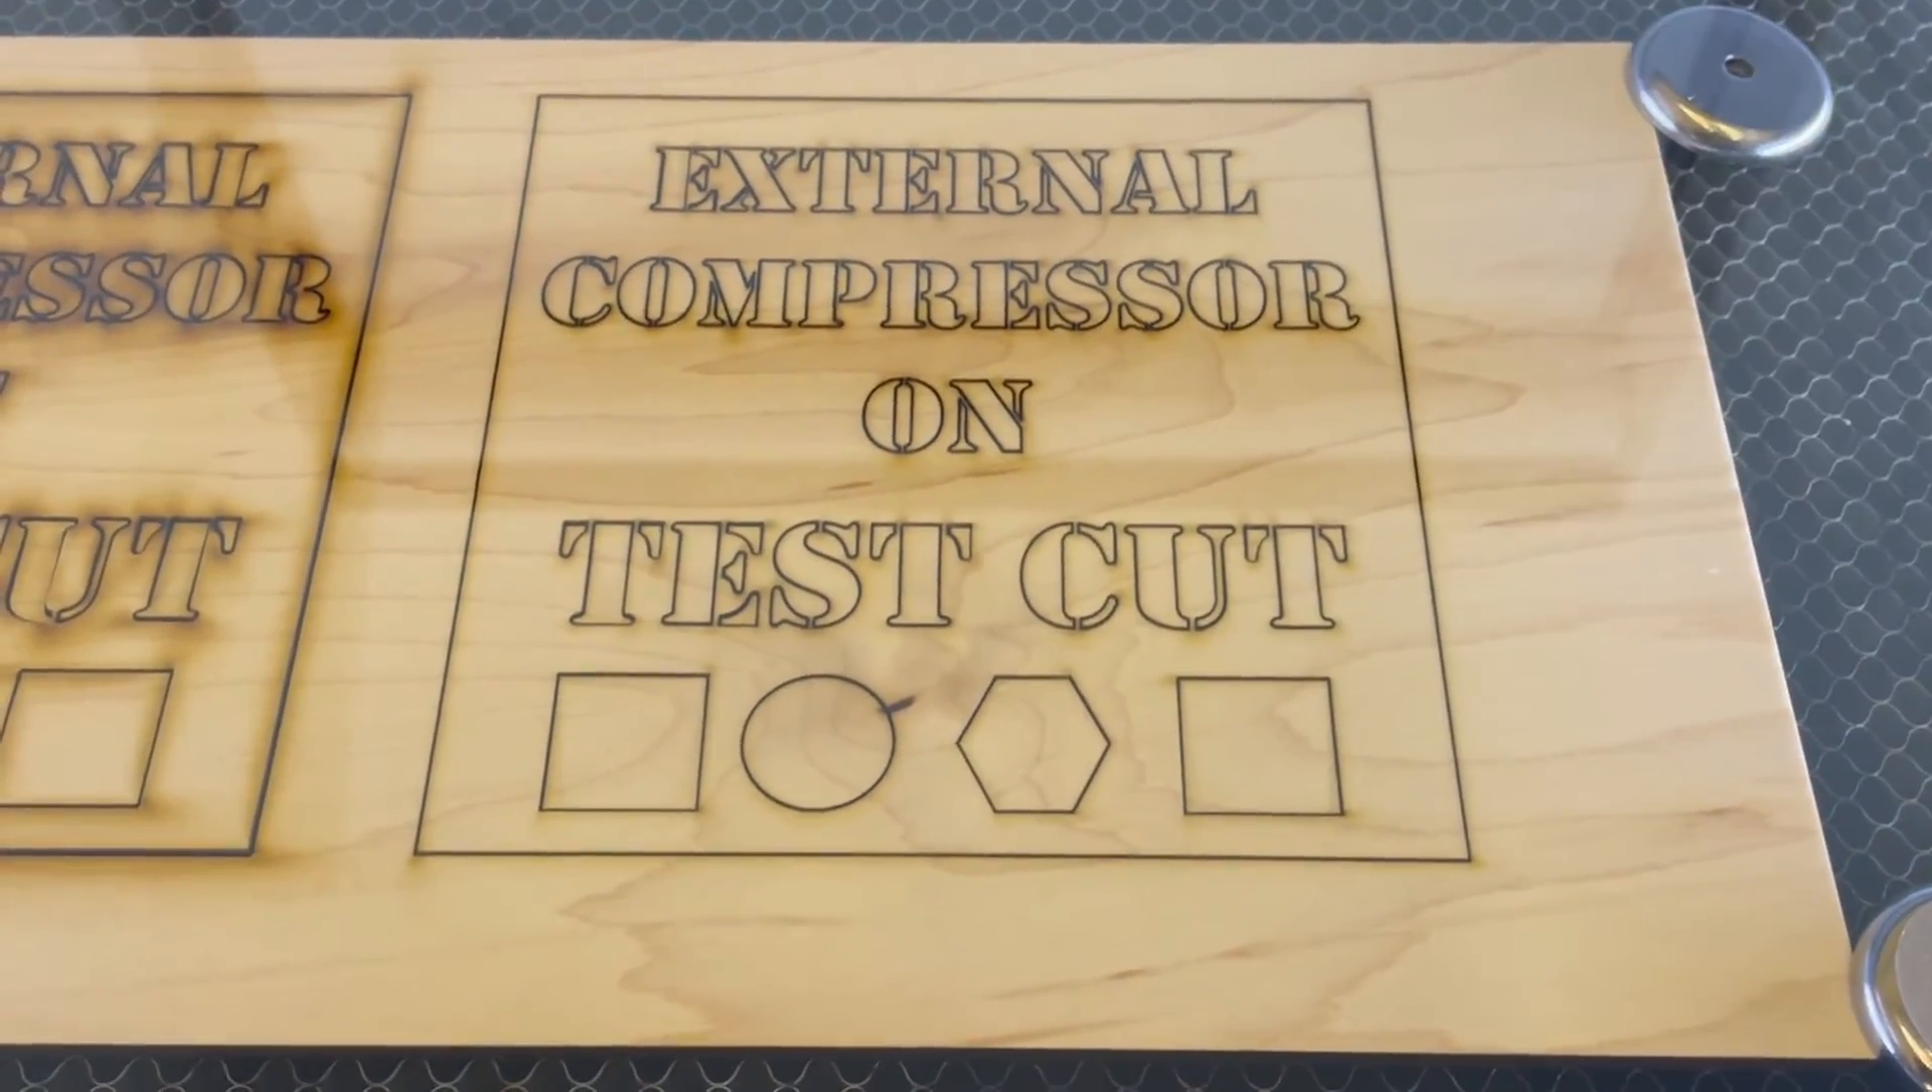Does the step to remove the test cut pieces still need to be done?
Yes.